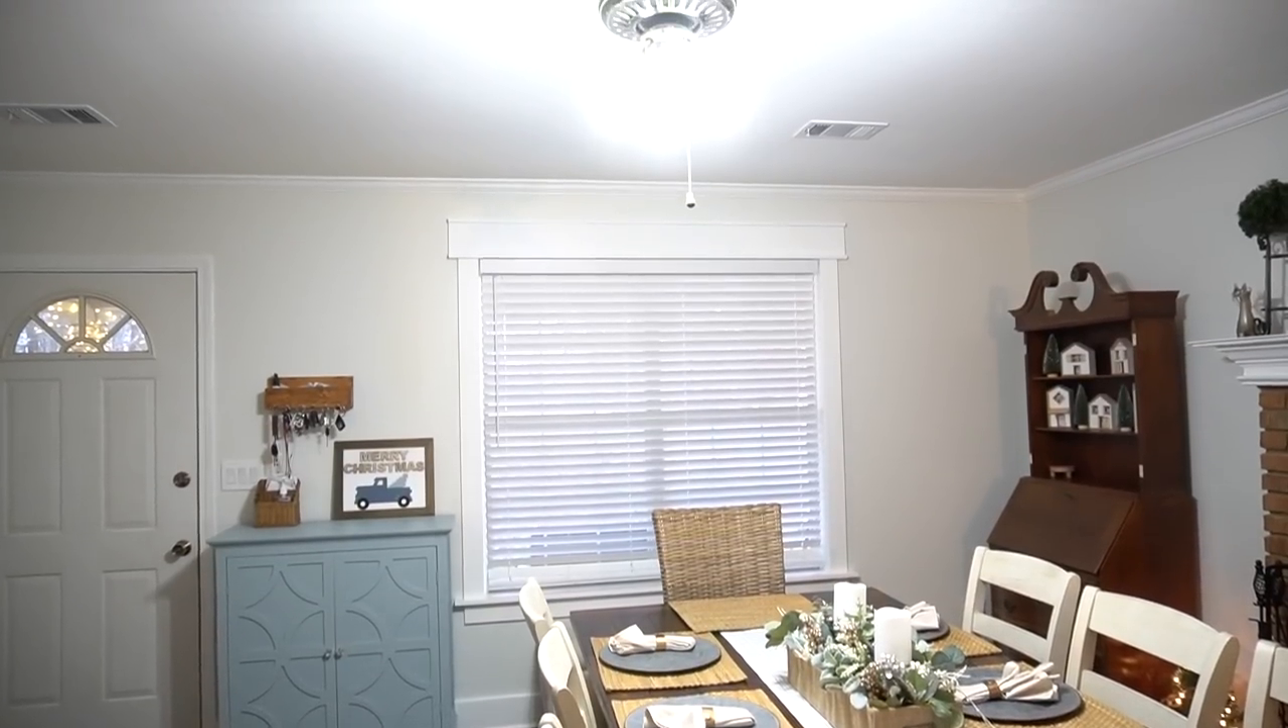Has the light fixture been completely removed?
No.